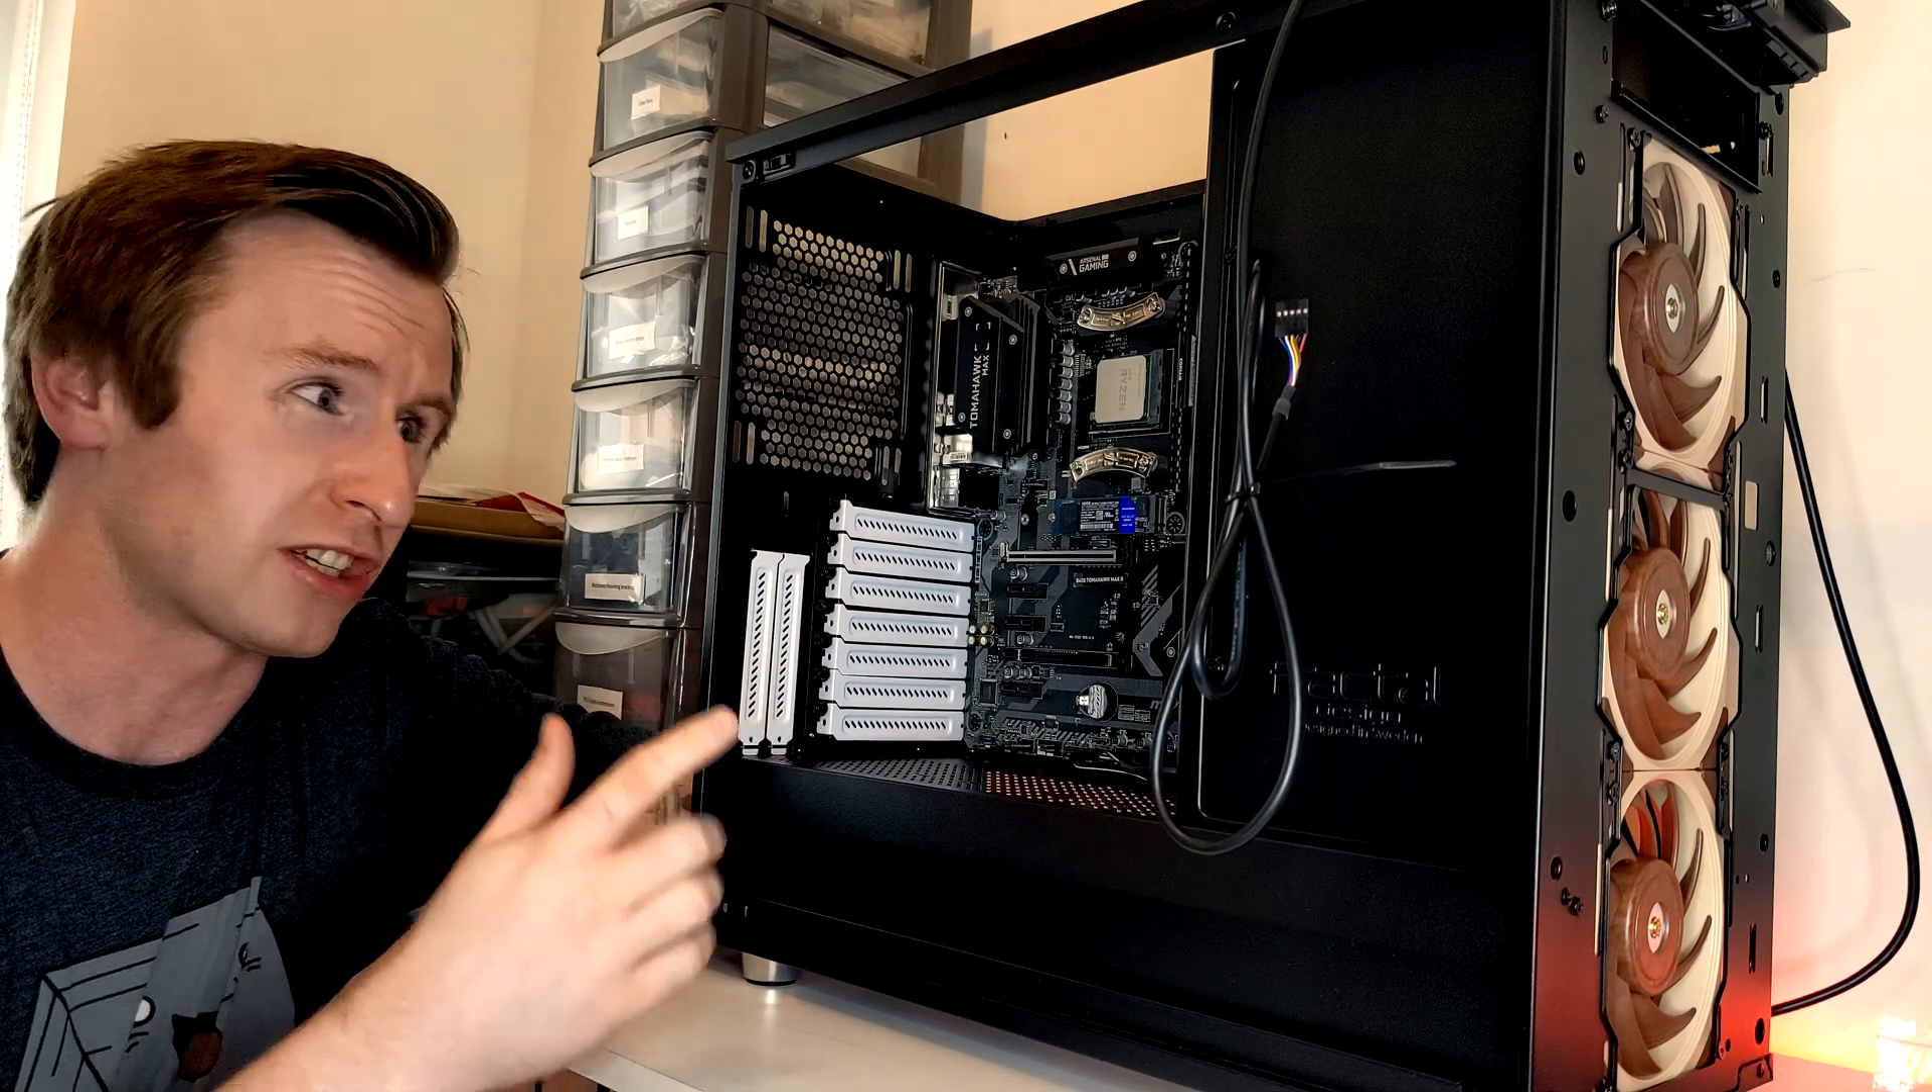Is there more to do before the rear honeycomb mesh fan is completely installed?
Yes.